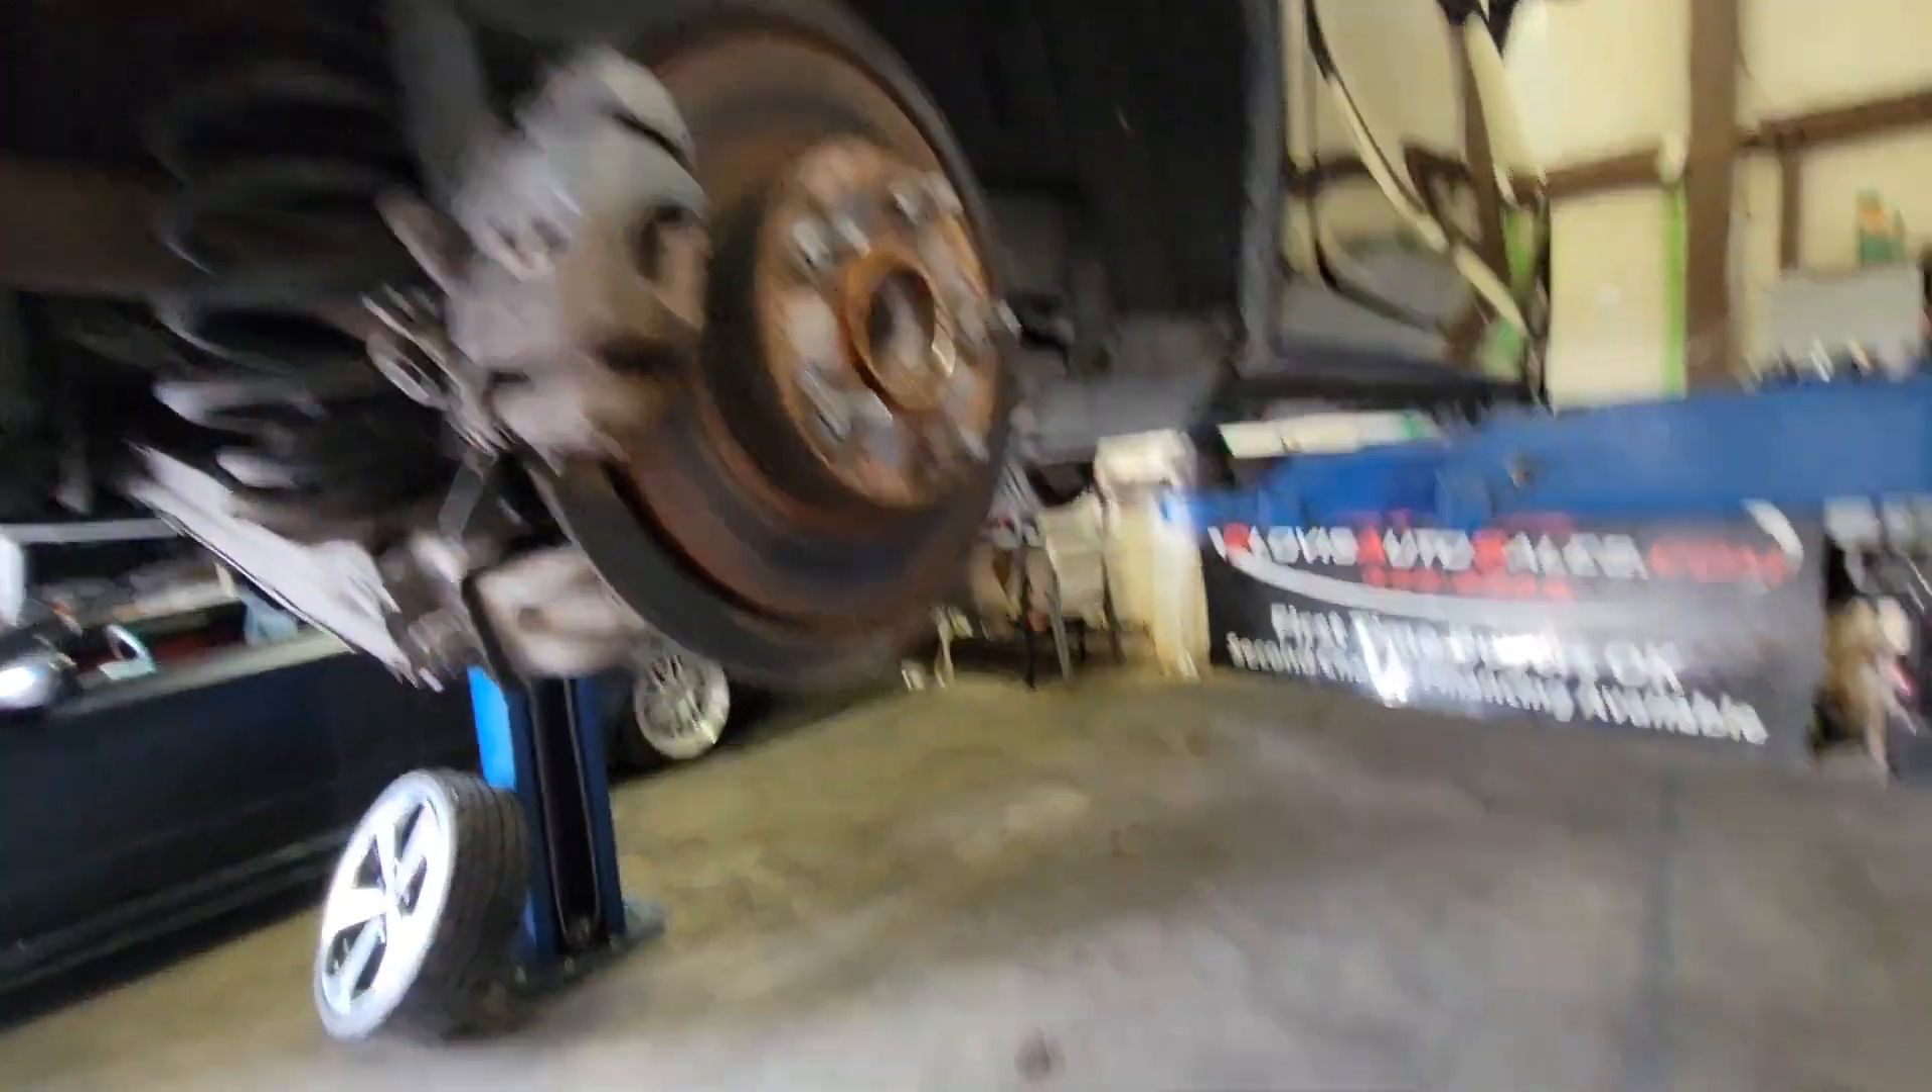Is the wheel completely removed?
Yes.